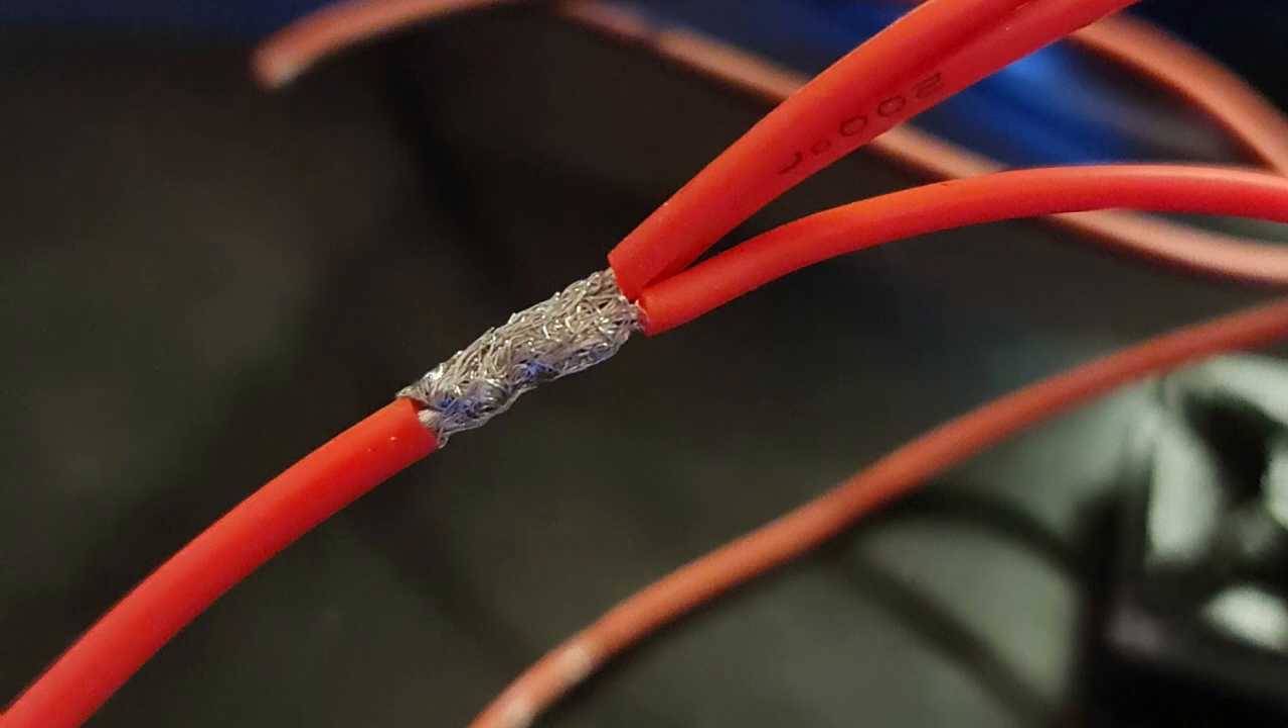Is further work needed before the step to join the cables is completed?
No.